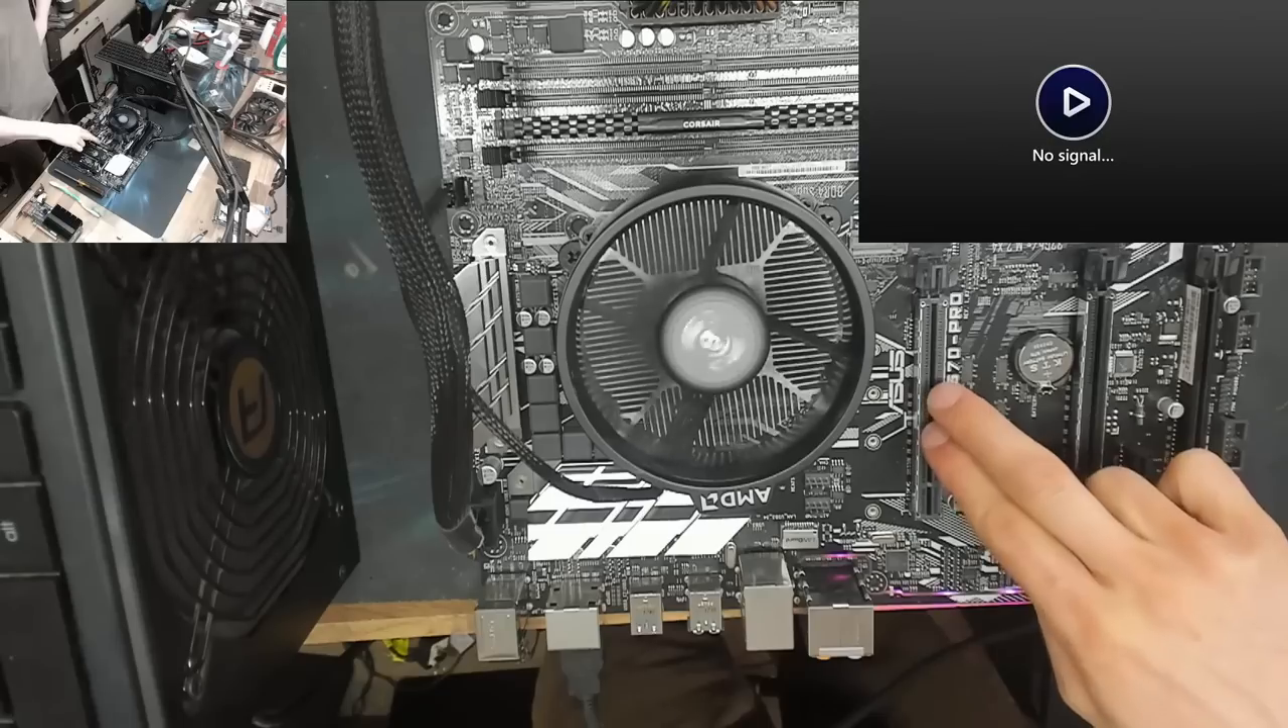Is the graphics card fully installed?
No.